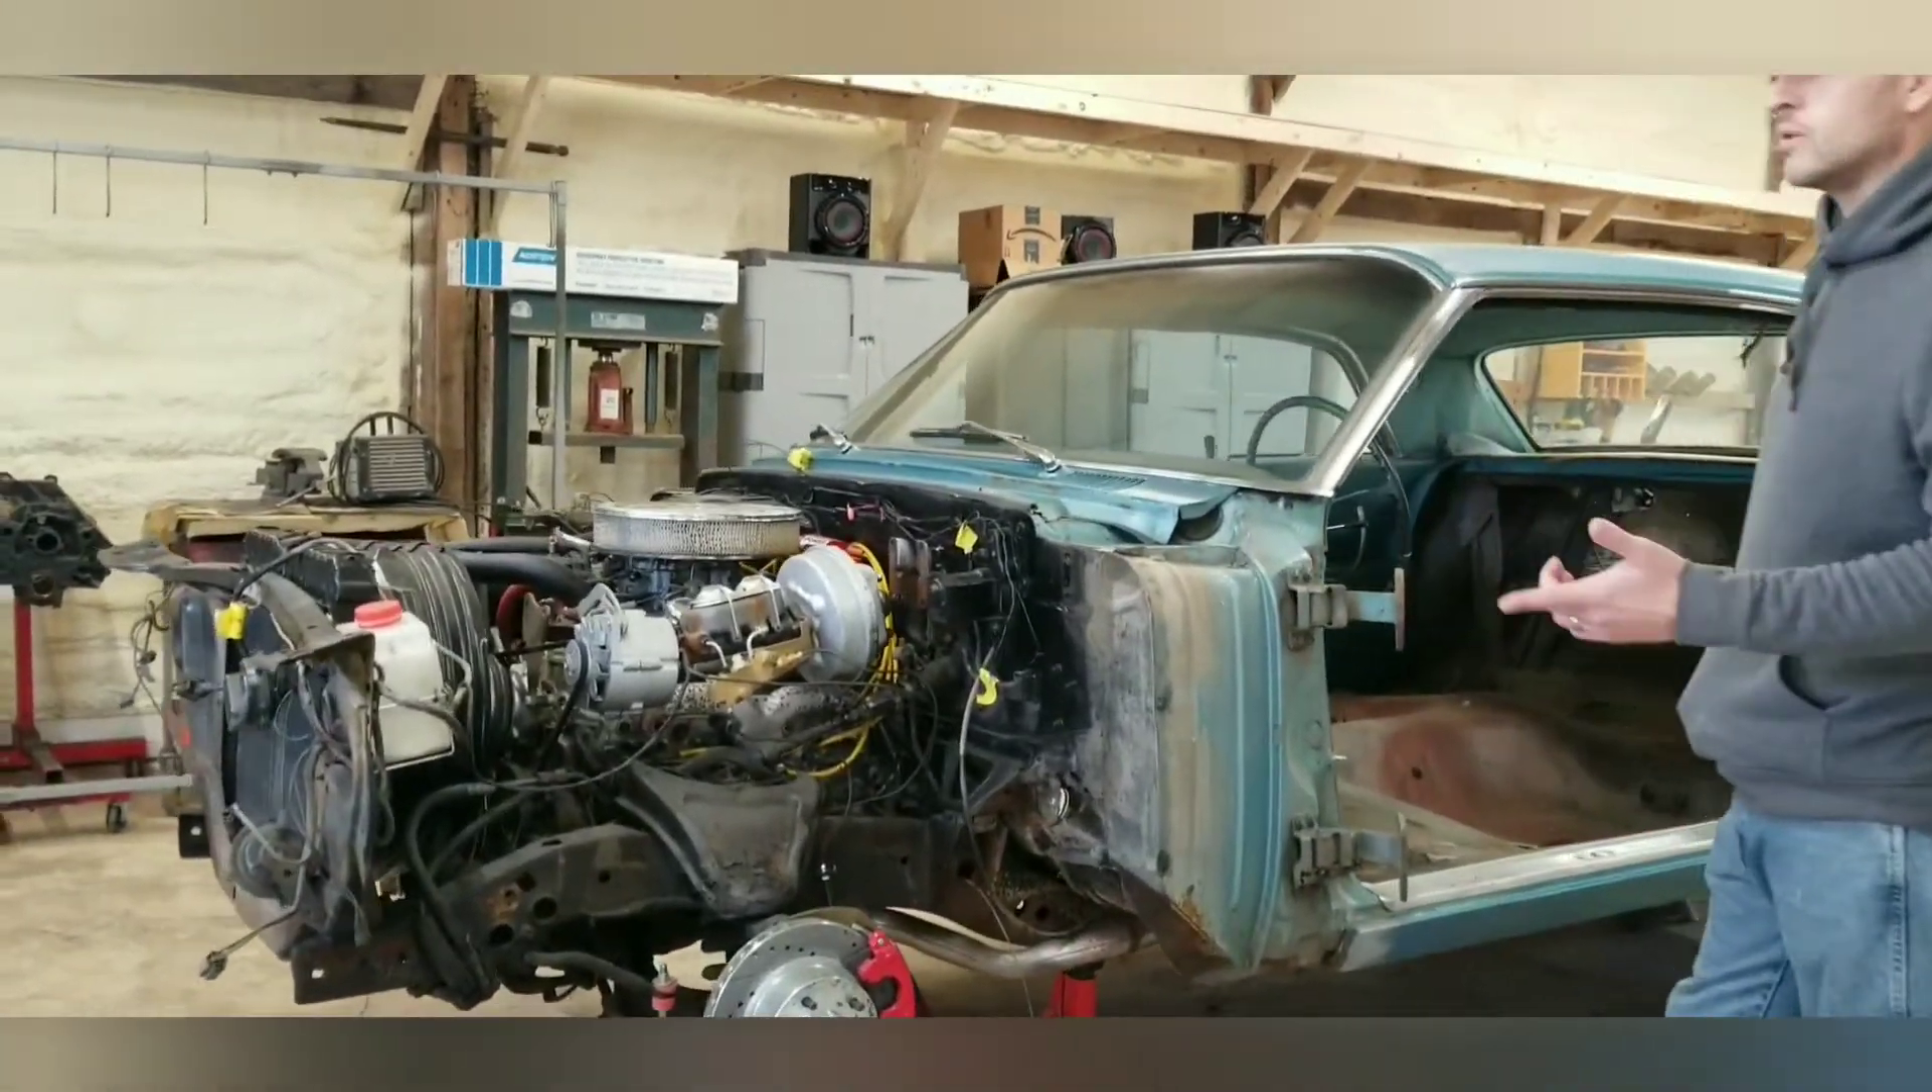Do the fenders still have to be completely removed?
No.